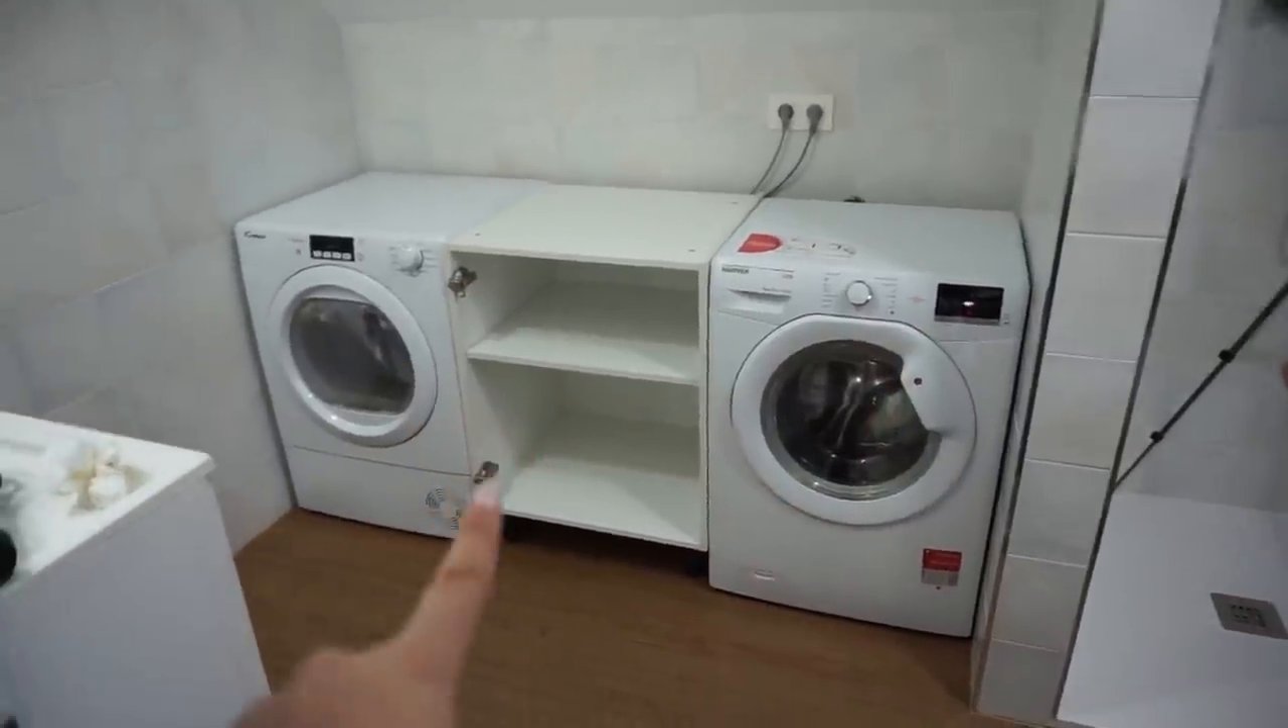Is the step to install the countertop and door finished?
No.